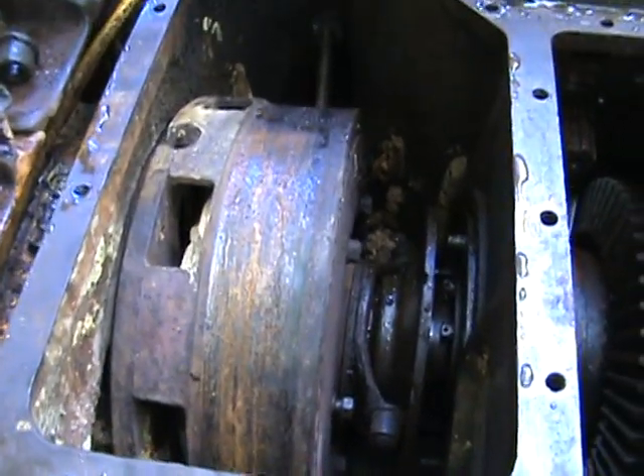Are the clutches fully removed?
No.